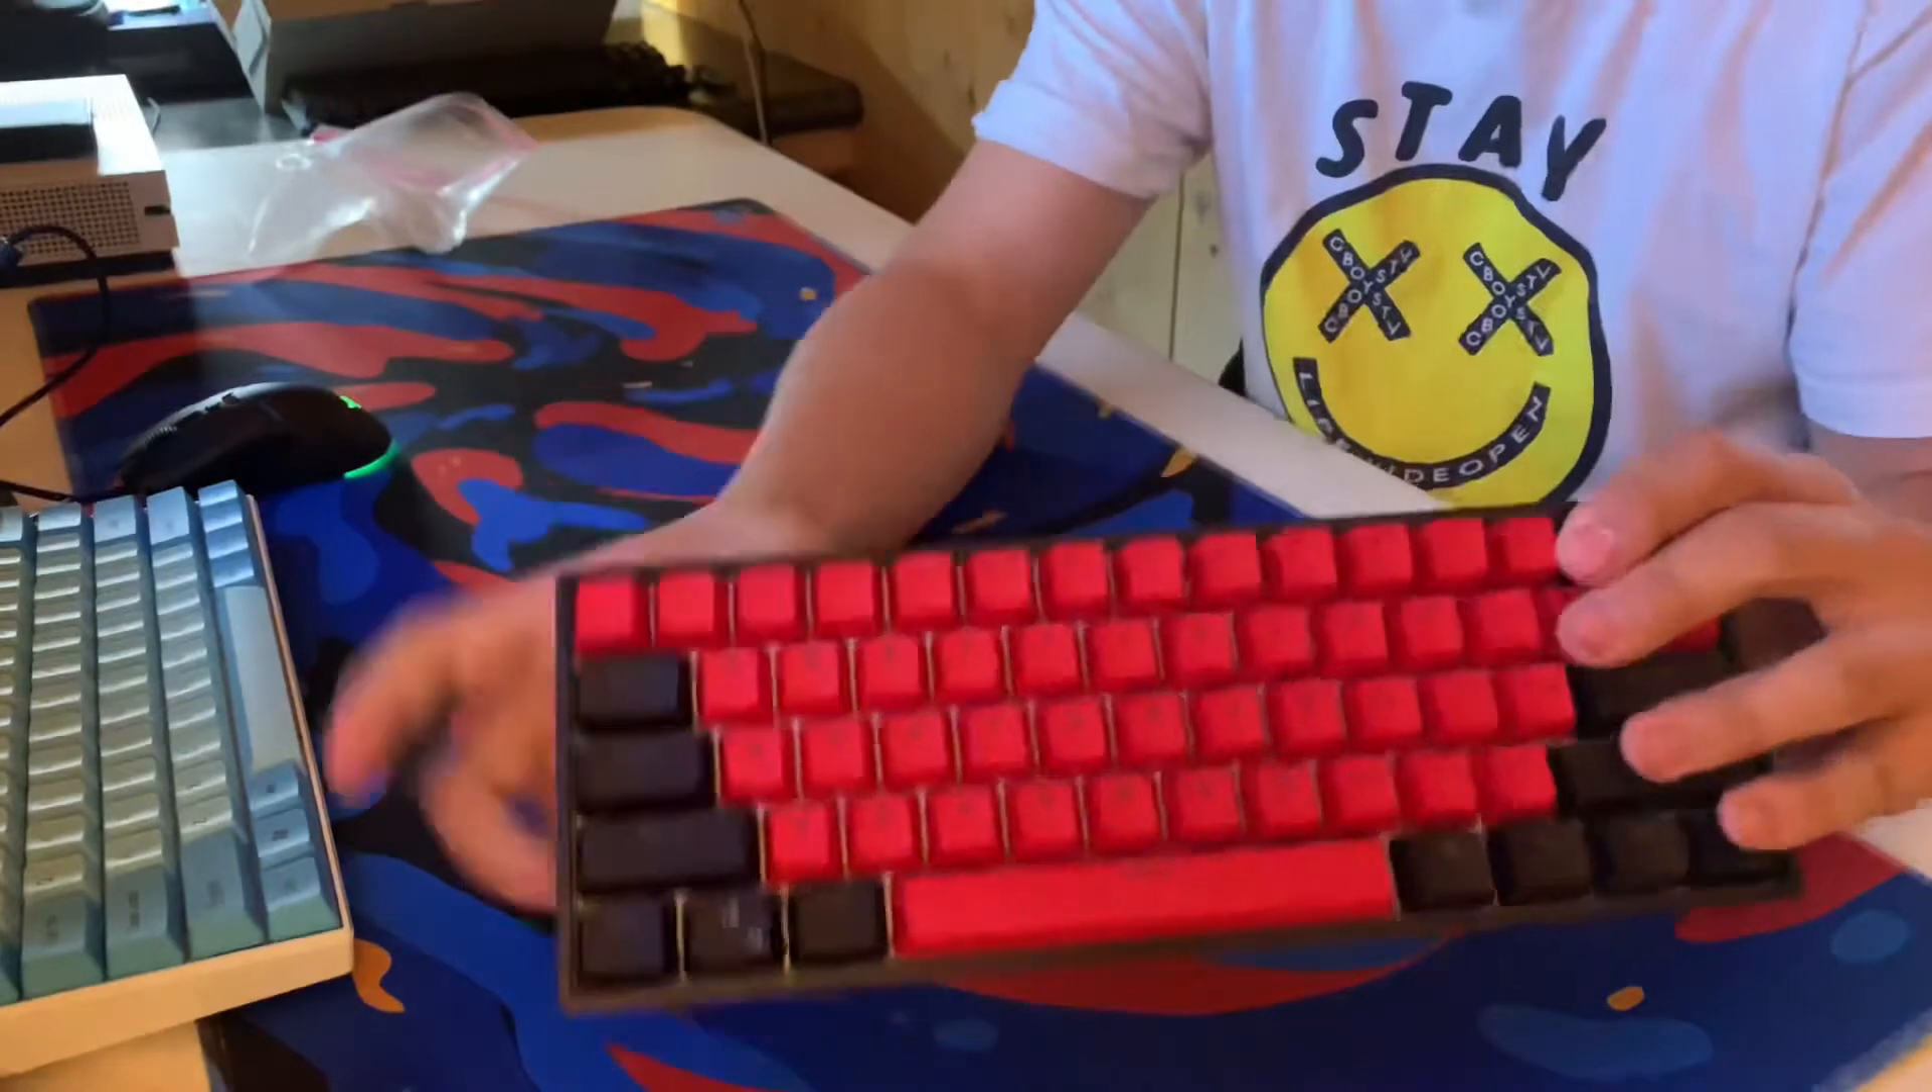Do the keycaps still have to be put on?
No.